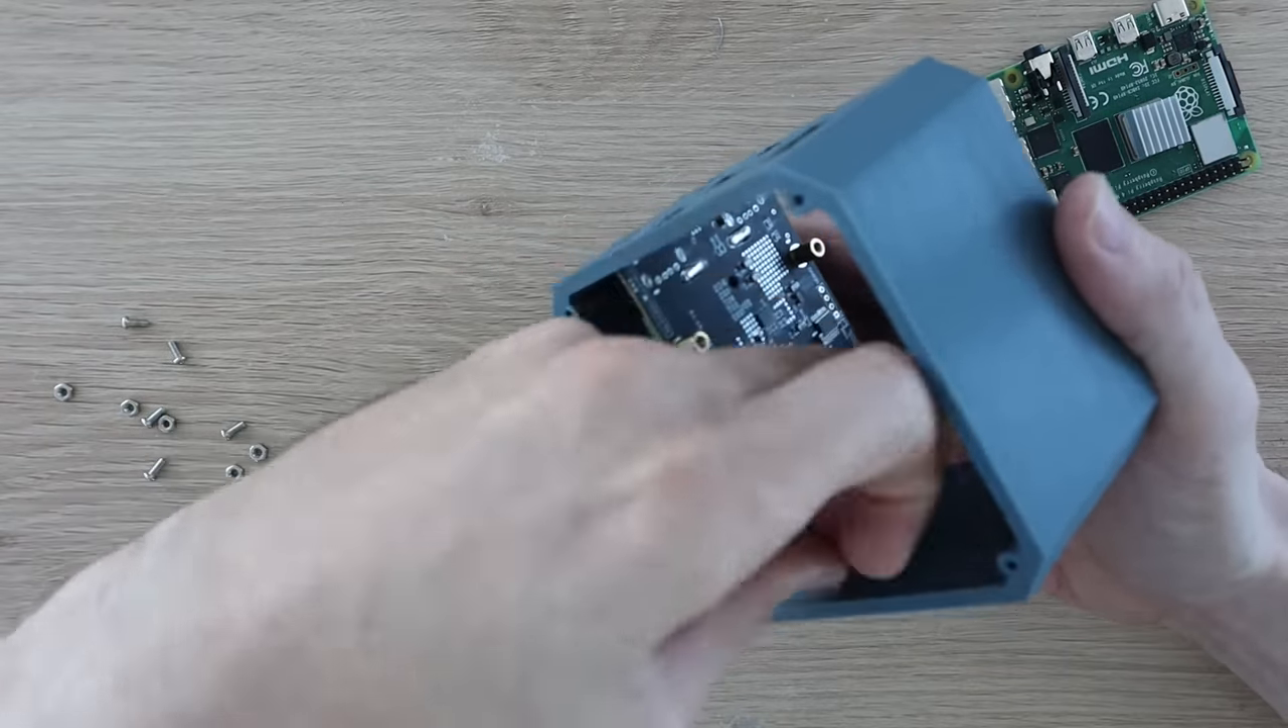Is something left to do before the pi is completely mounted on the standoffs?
Yes.